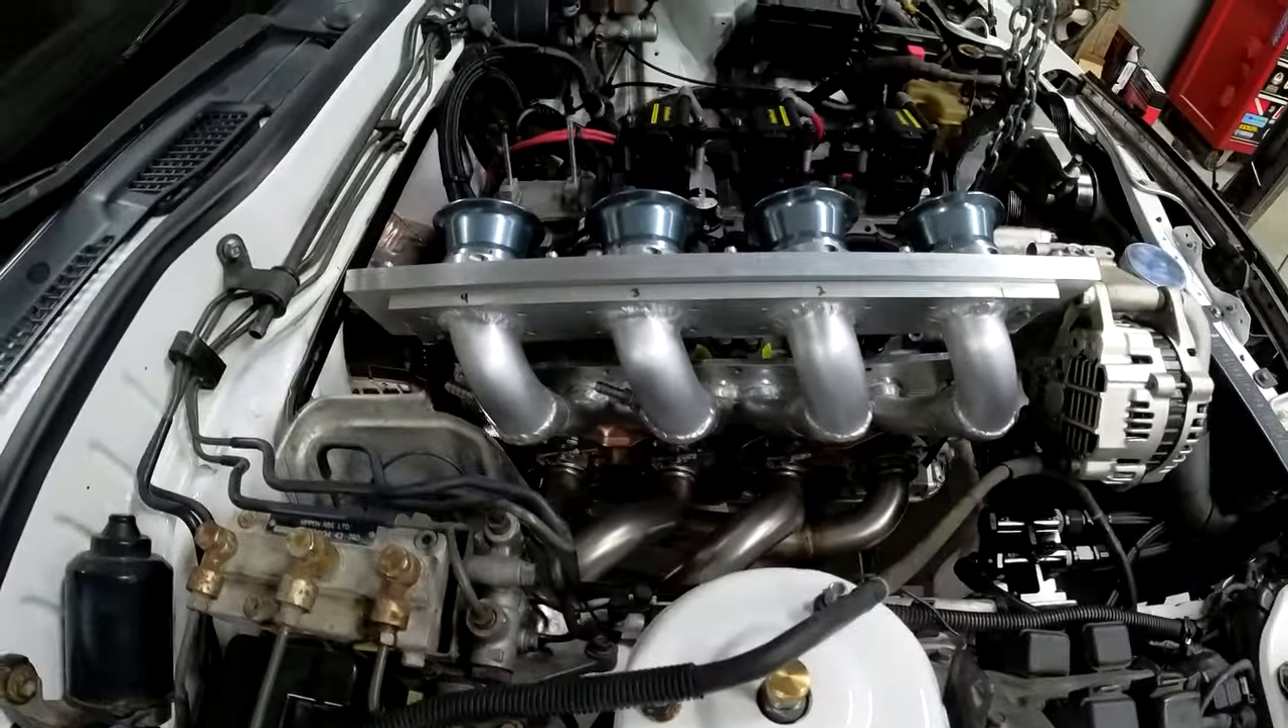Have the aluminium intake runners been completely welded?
Yes.